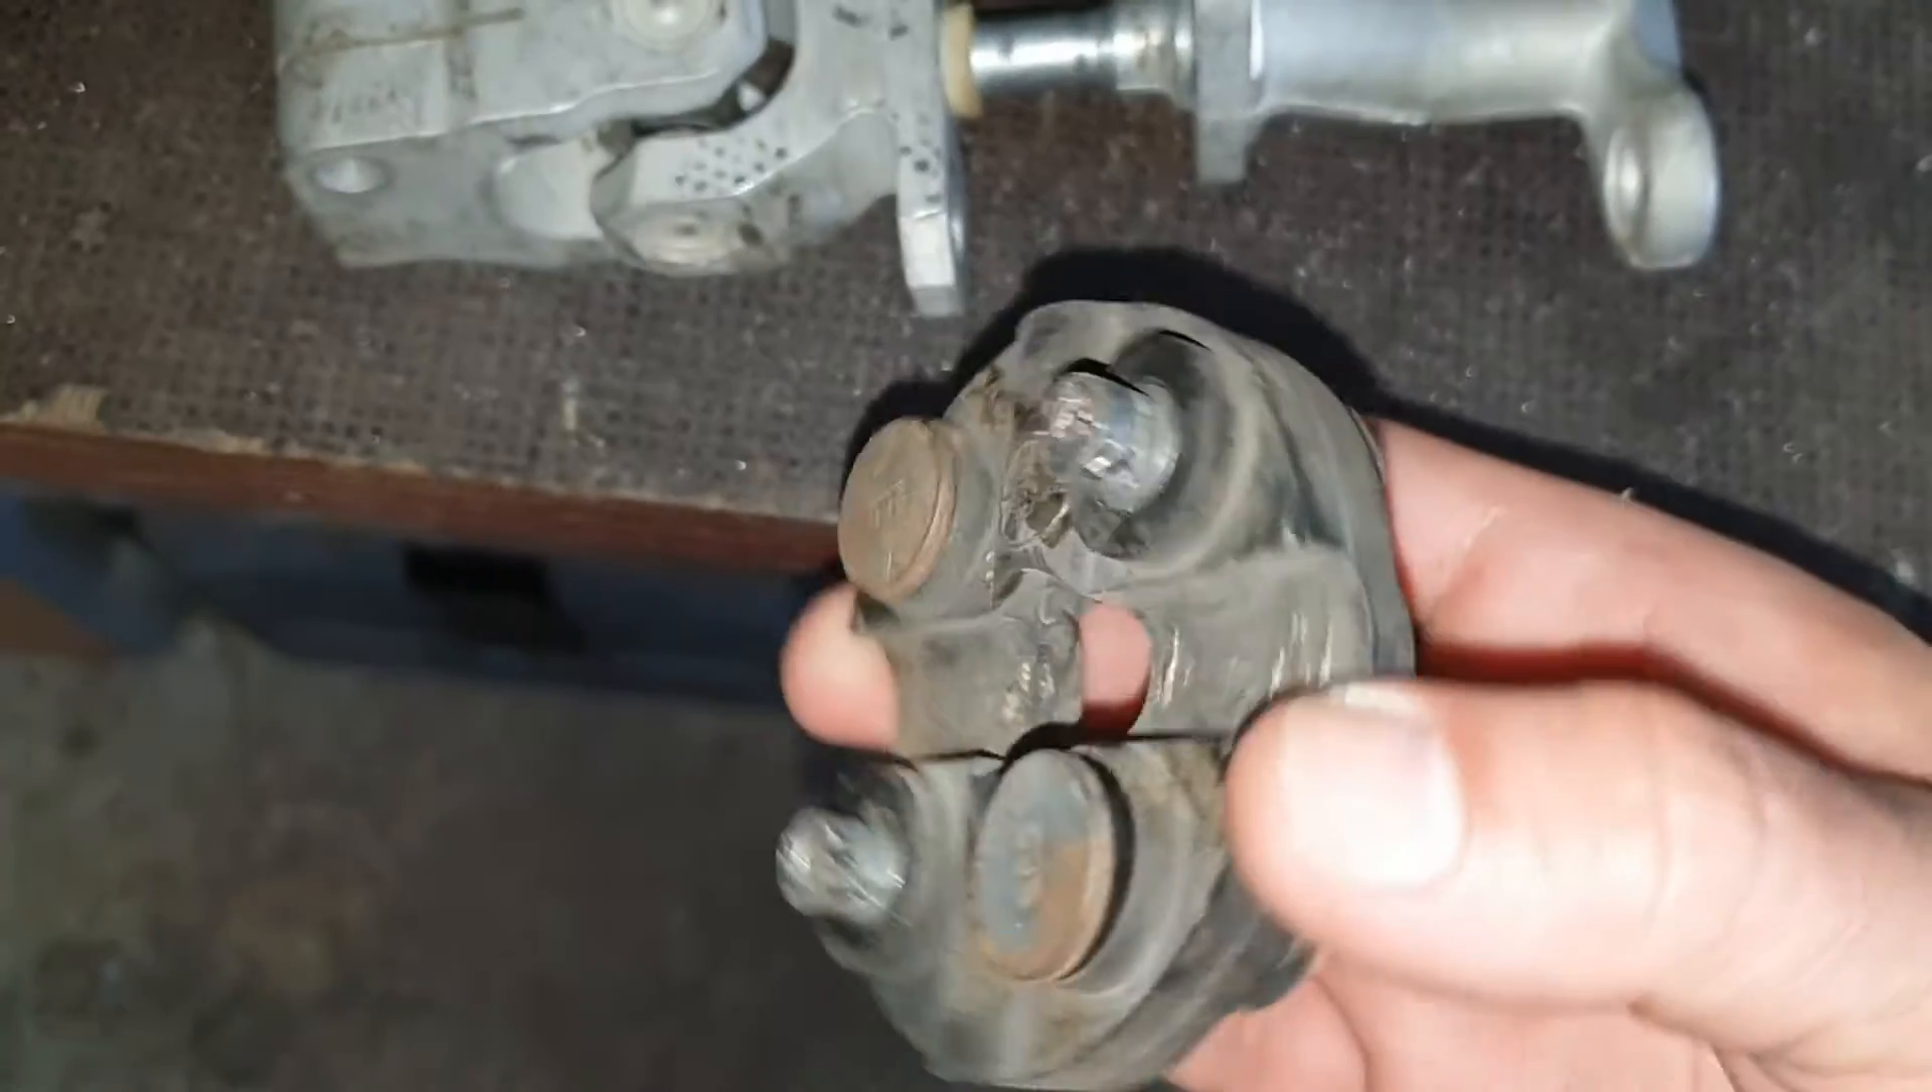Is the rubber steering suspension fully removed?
Yes.